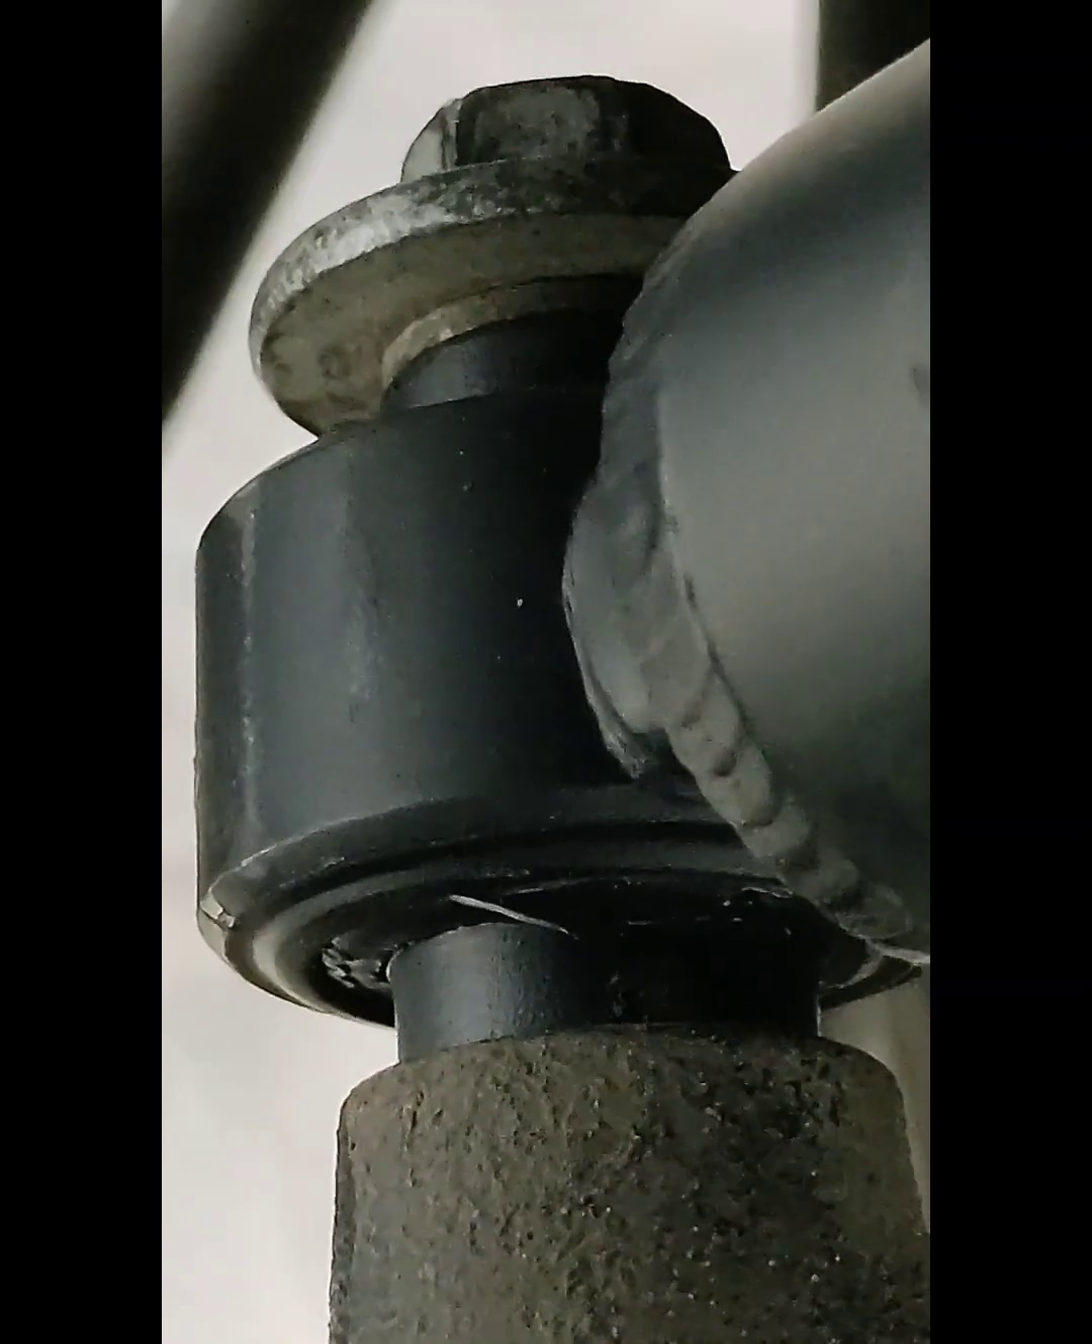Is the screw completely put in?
Yes.